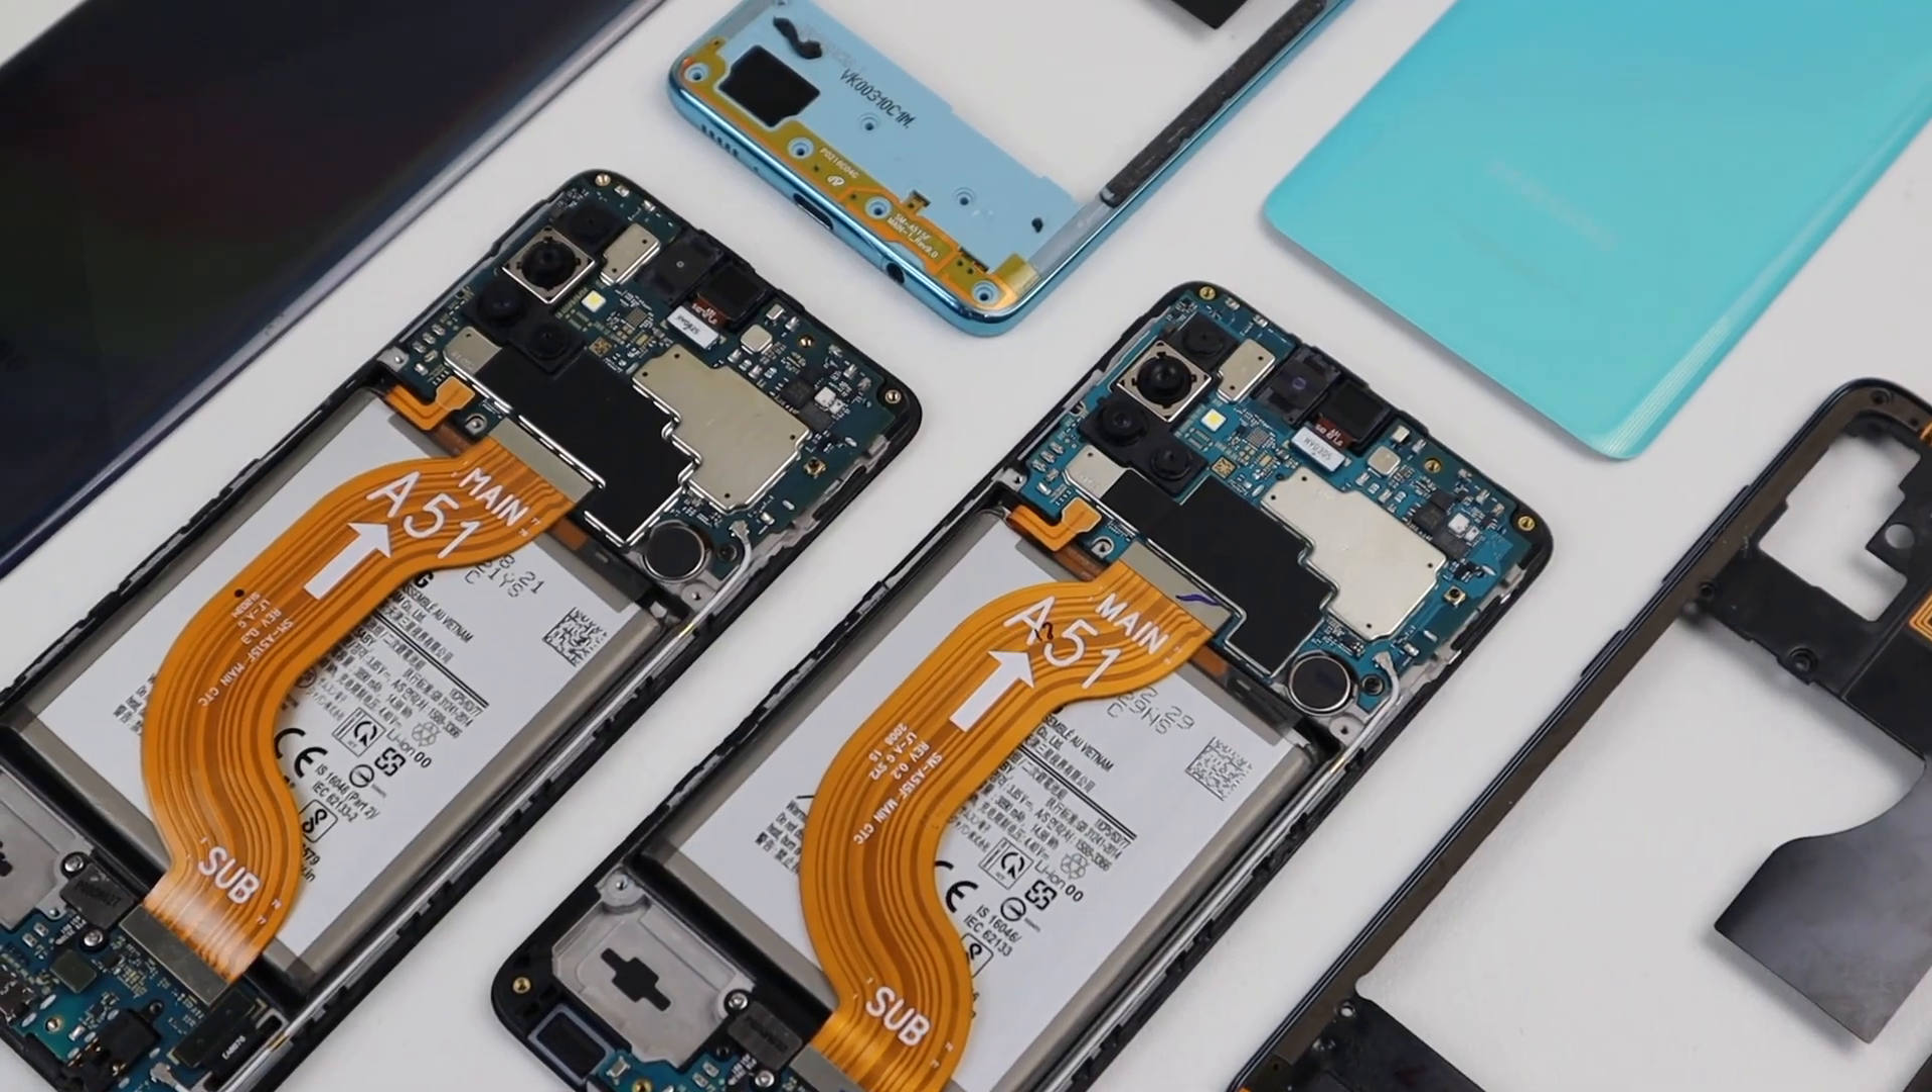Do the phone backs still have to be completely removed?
No.